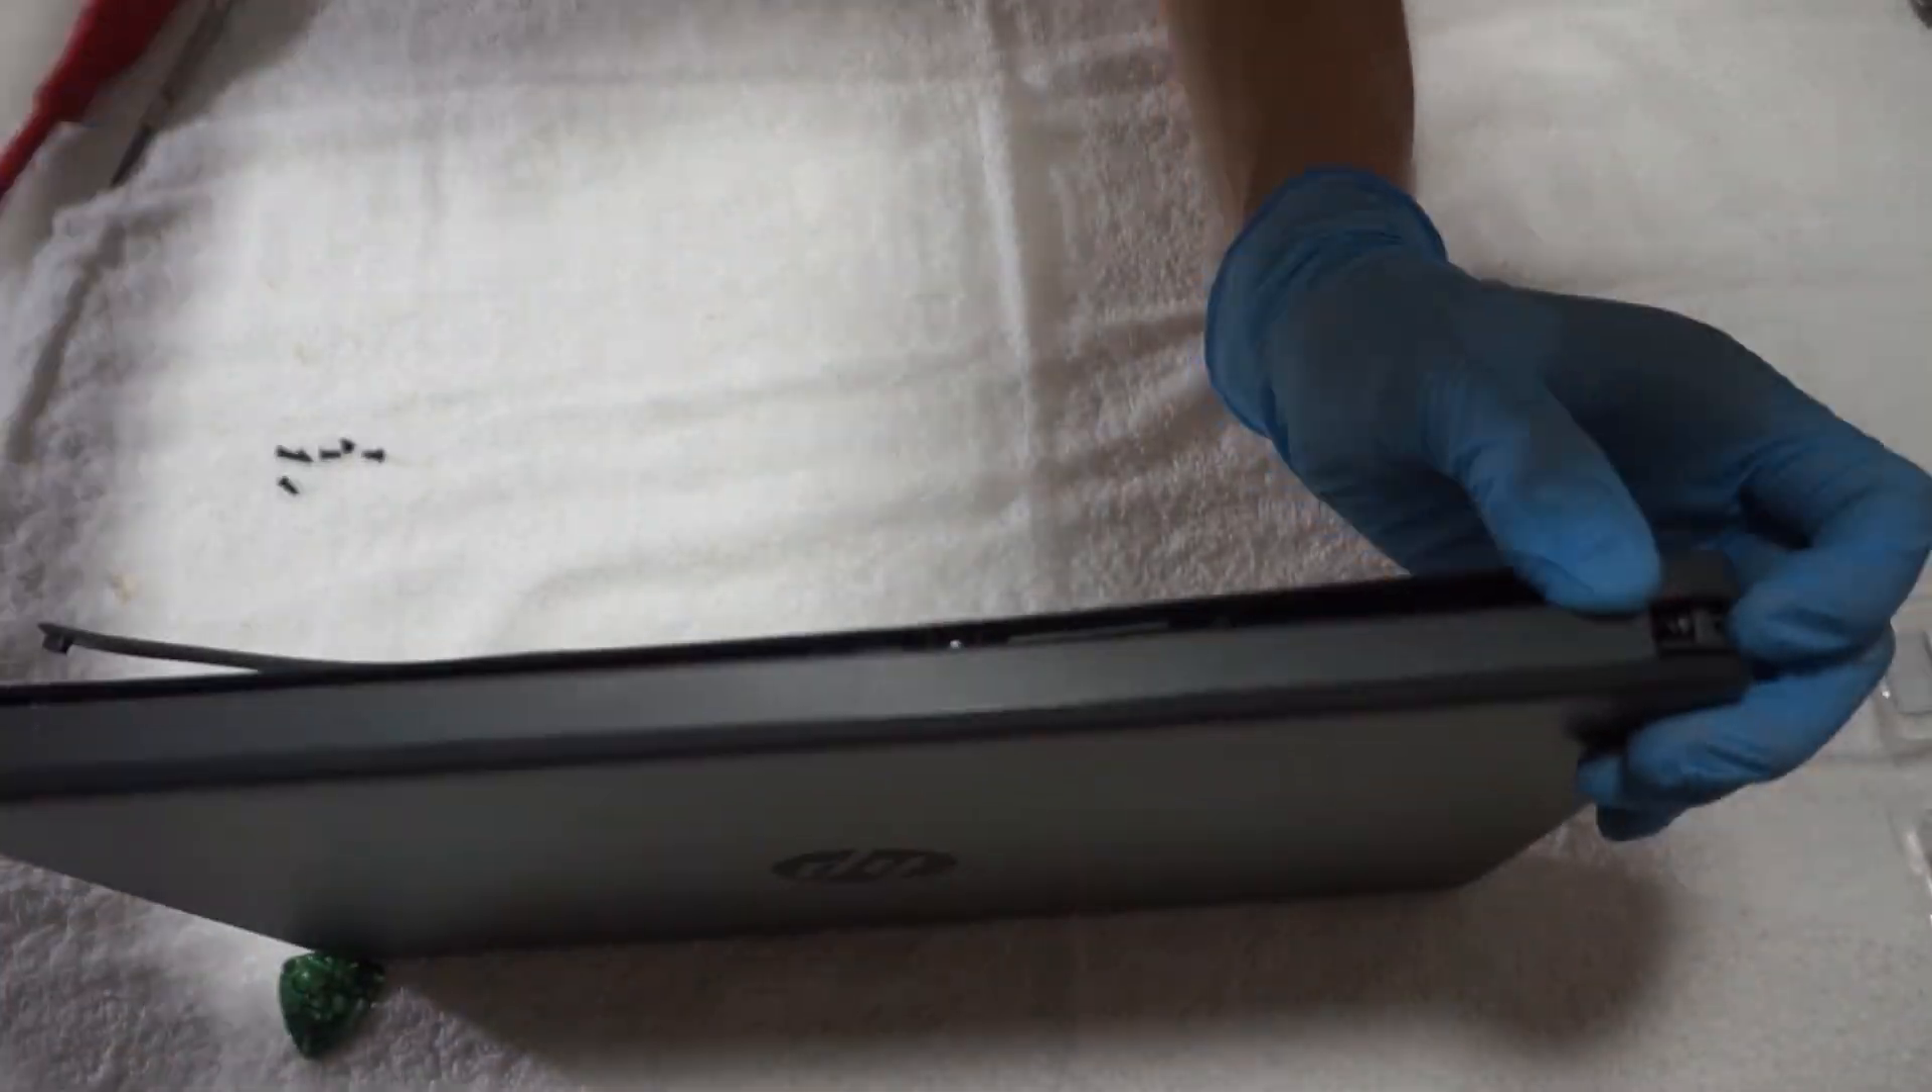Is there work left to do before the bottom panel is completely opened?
Yes.